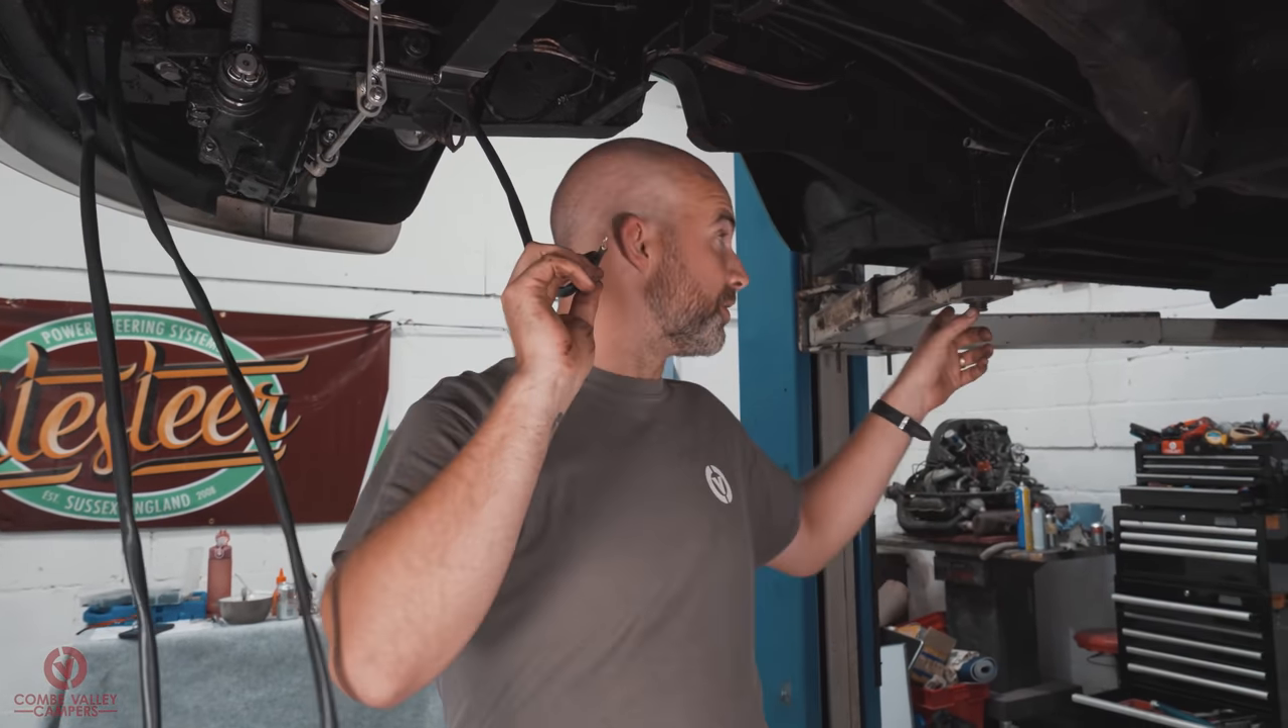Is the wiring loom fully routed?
No.